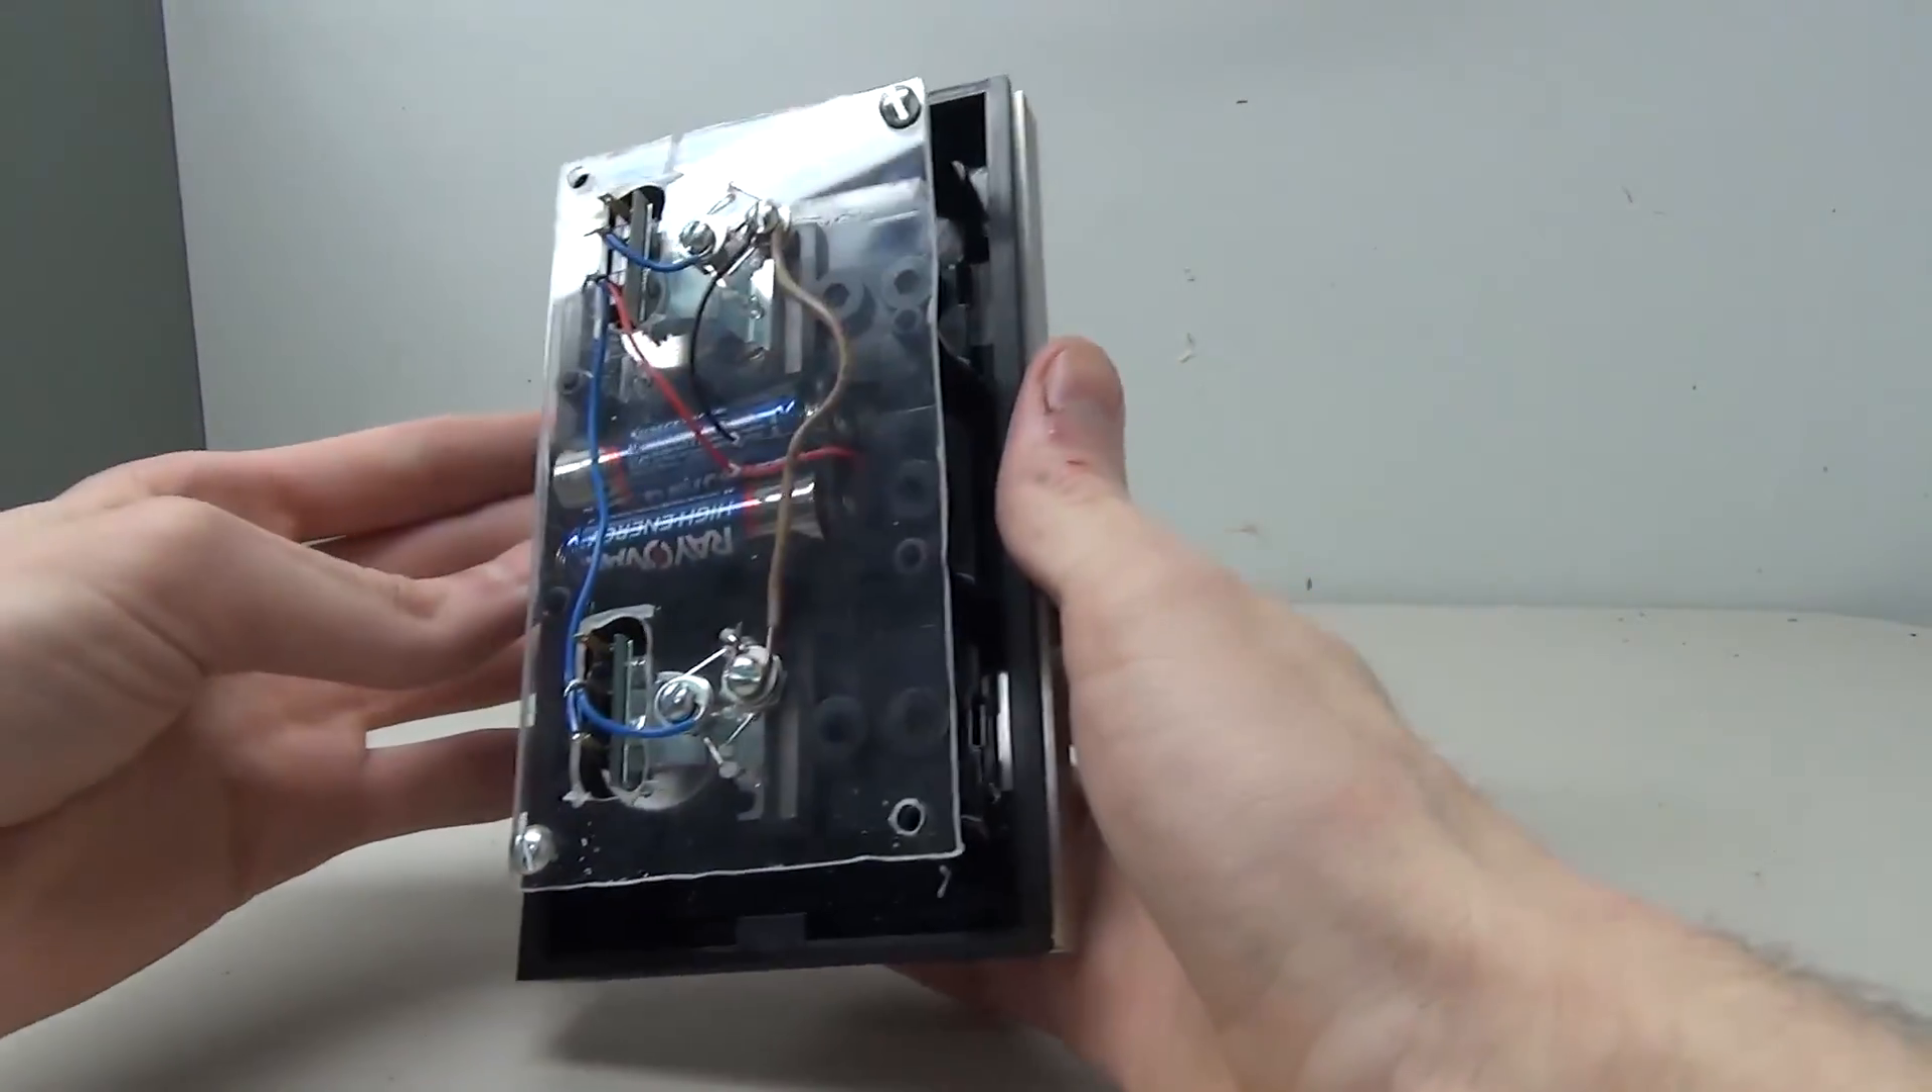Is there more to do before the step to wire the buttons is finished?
No.